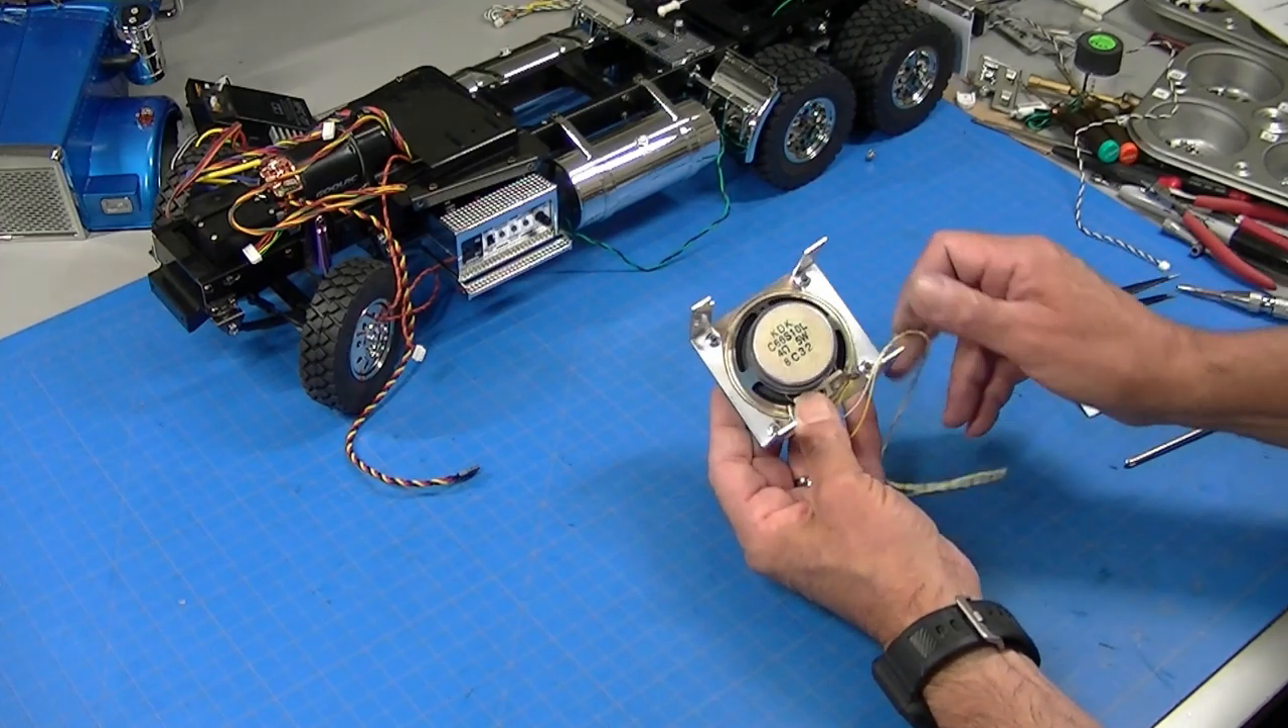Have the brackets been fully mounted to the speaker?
Yes.